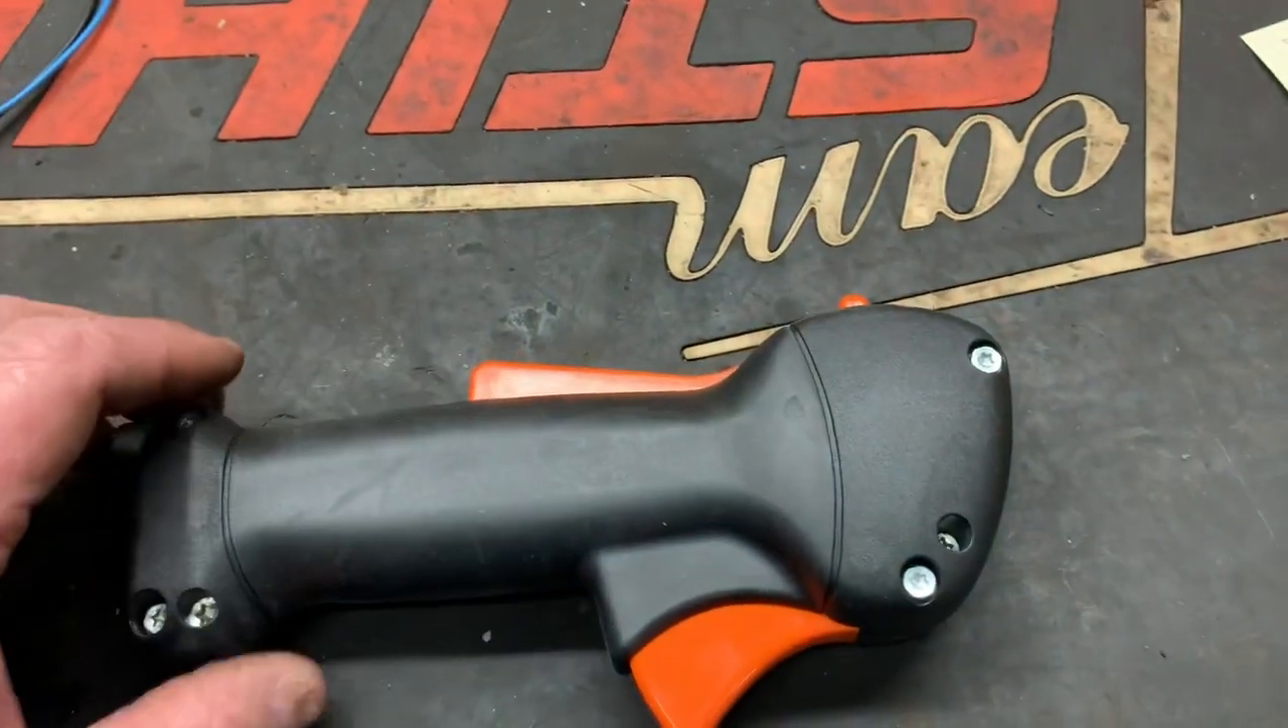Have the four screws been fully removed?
No.